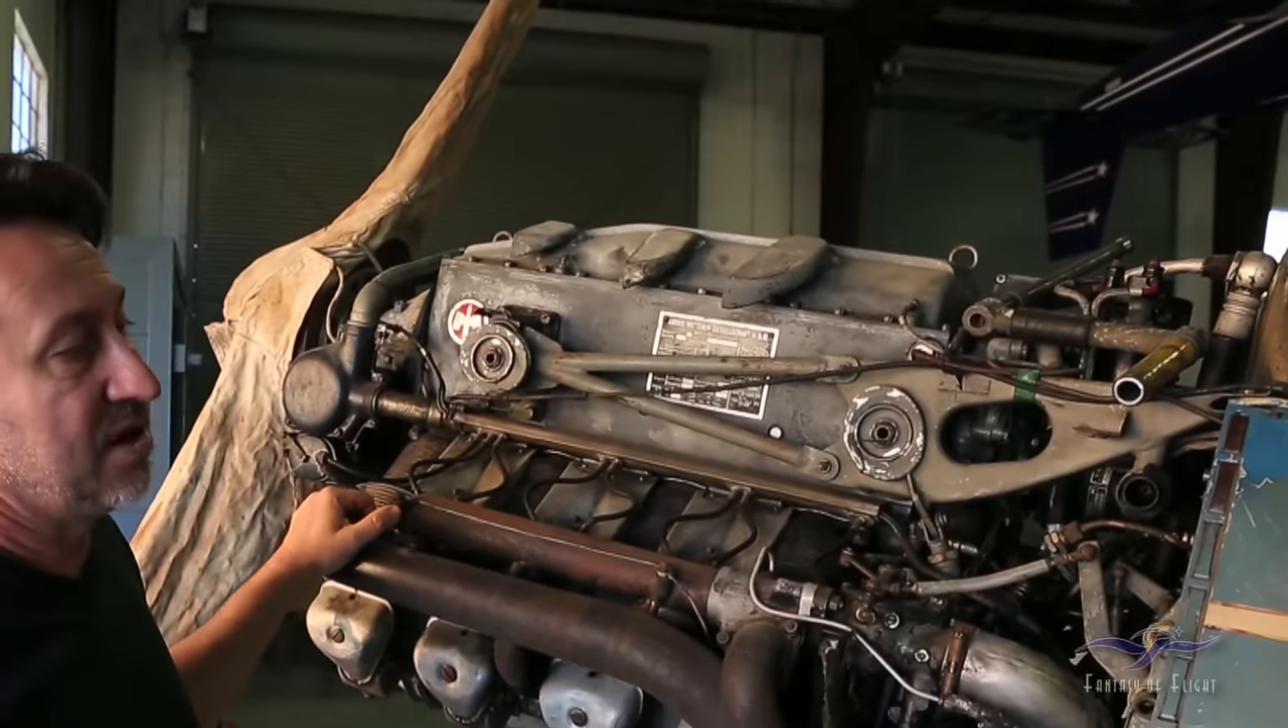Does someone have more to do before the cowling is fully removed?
No.